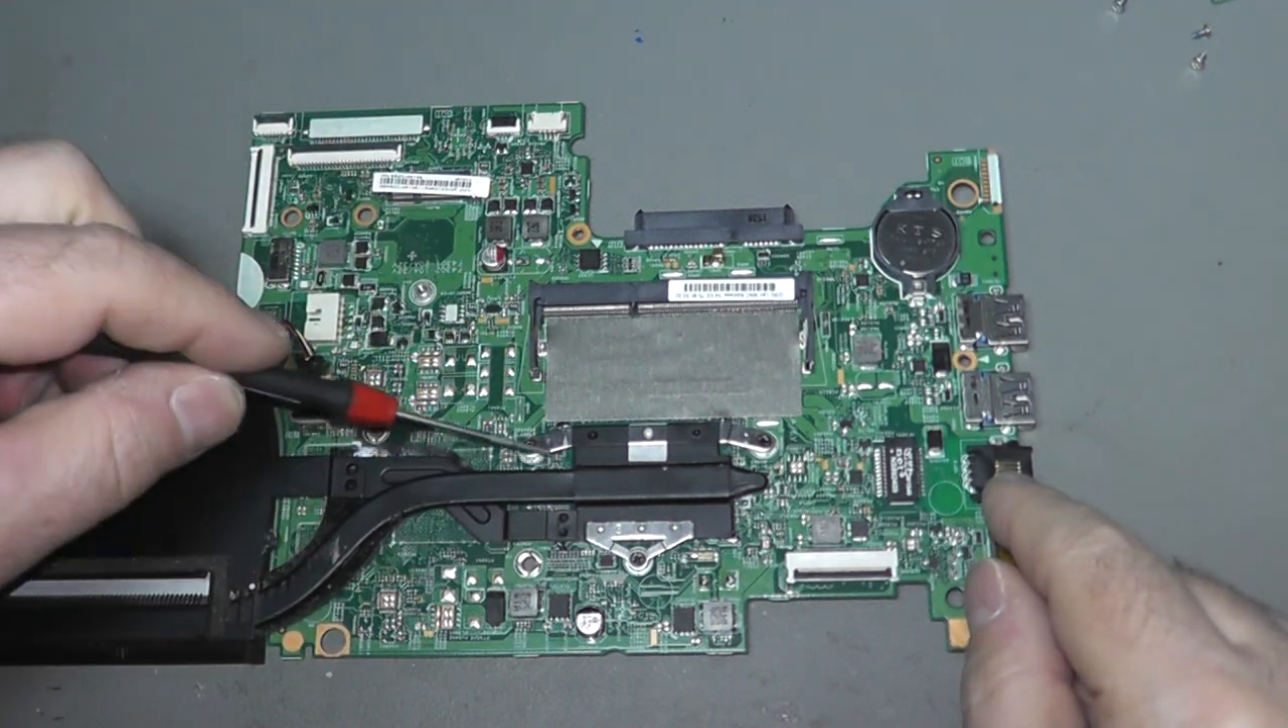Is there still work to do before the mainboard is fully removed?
No.